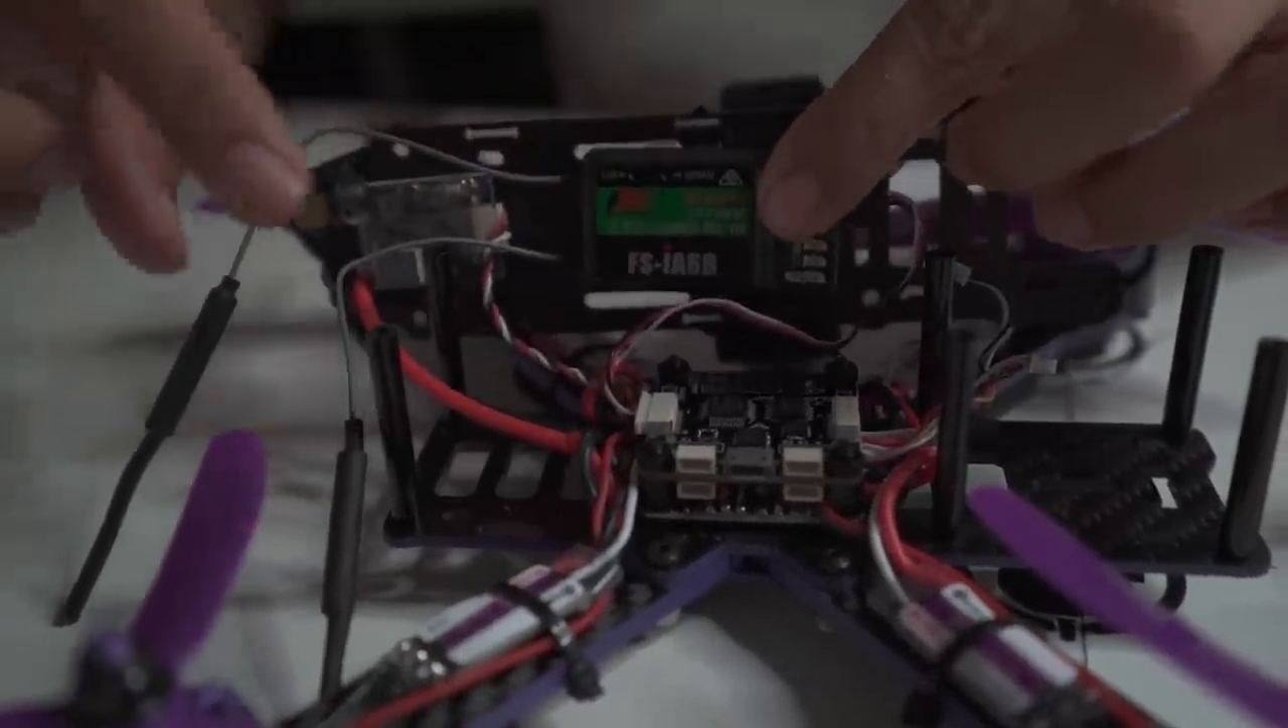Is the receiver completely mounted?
Yes.